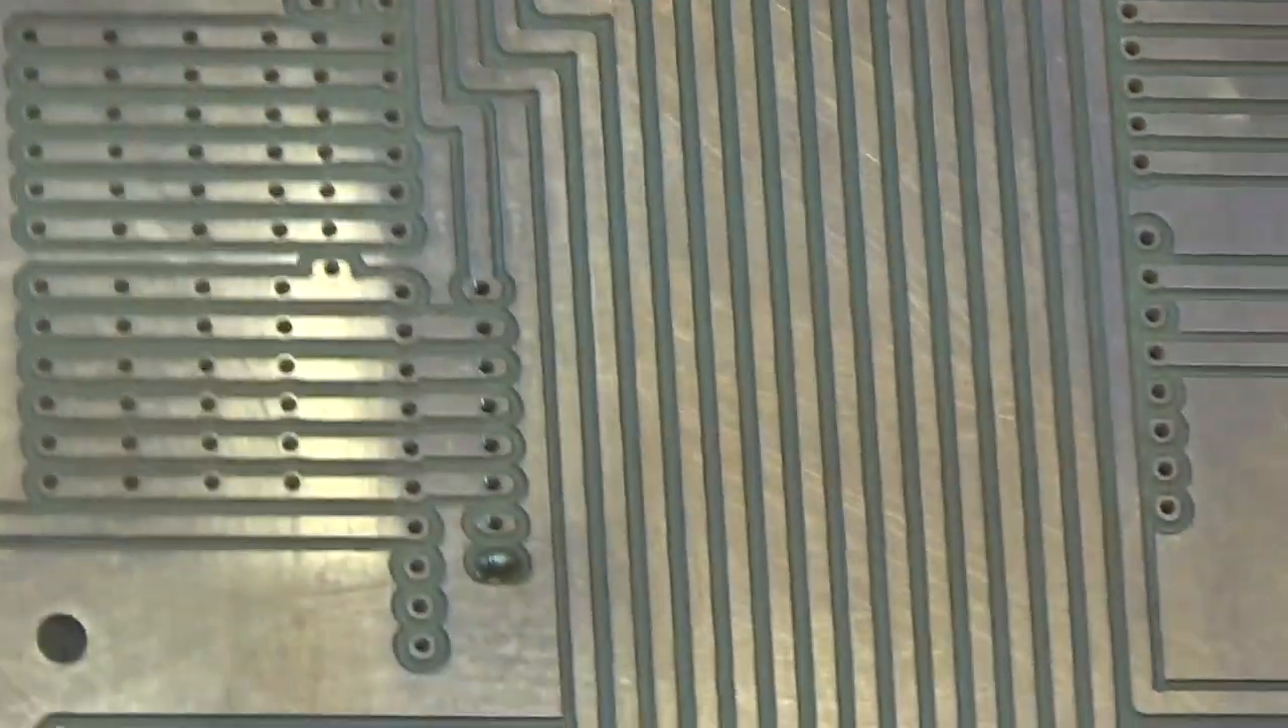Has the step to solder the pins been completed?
No.